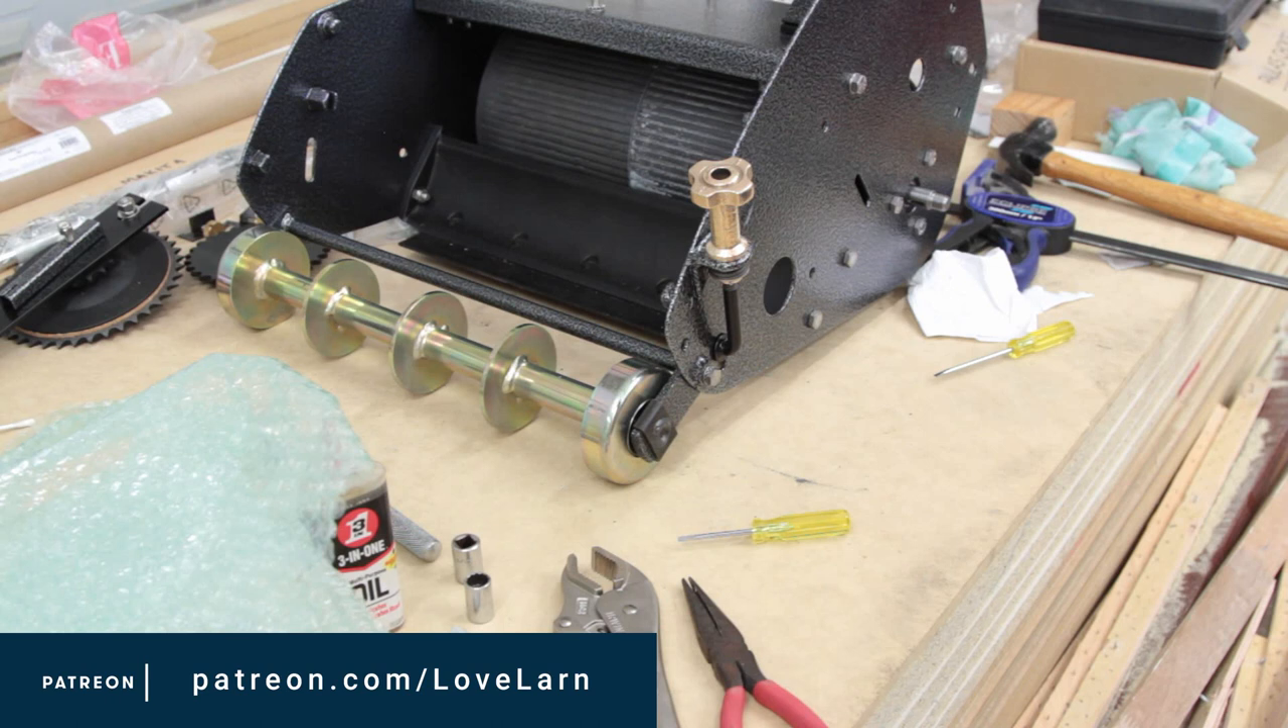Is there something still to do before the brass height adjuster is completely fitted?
No.